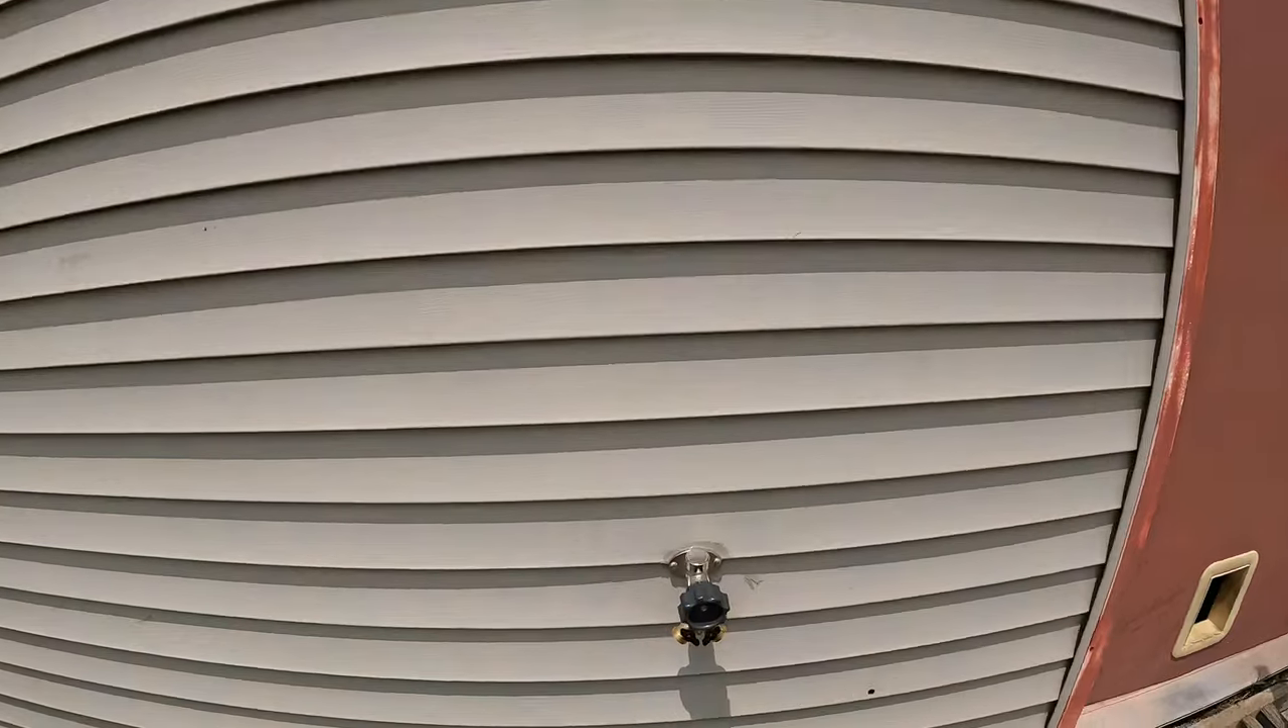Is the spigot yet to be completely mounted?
No.